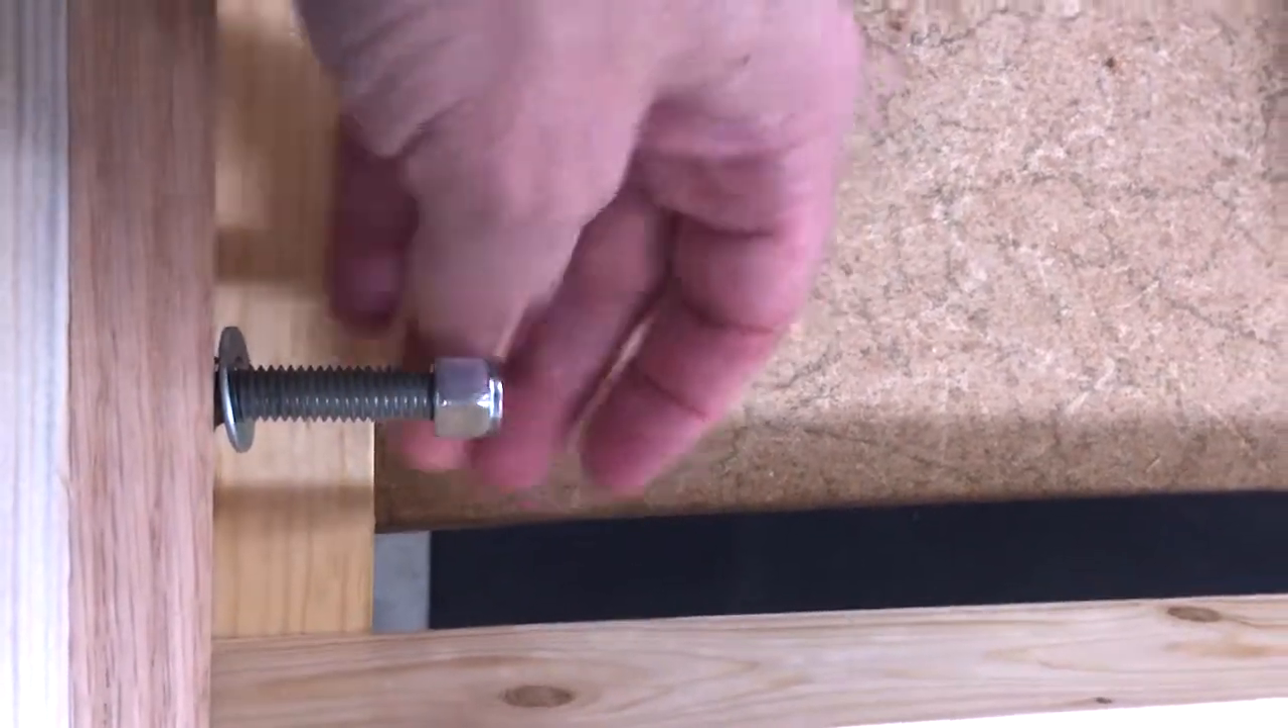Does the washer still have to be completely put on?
No.